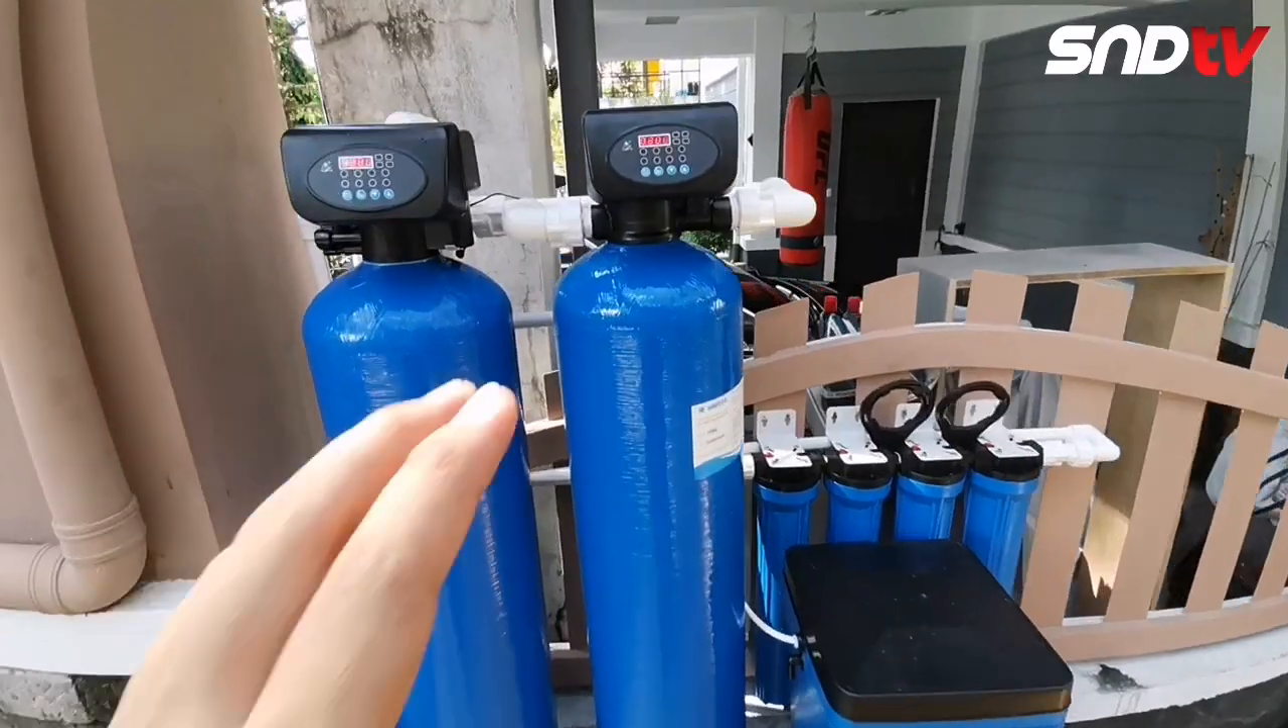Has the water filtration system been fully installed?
Yes.